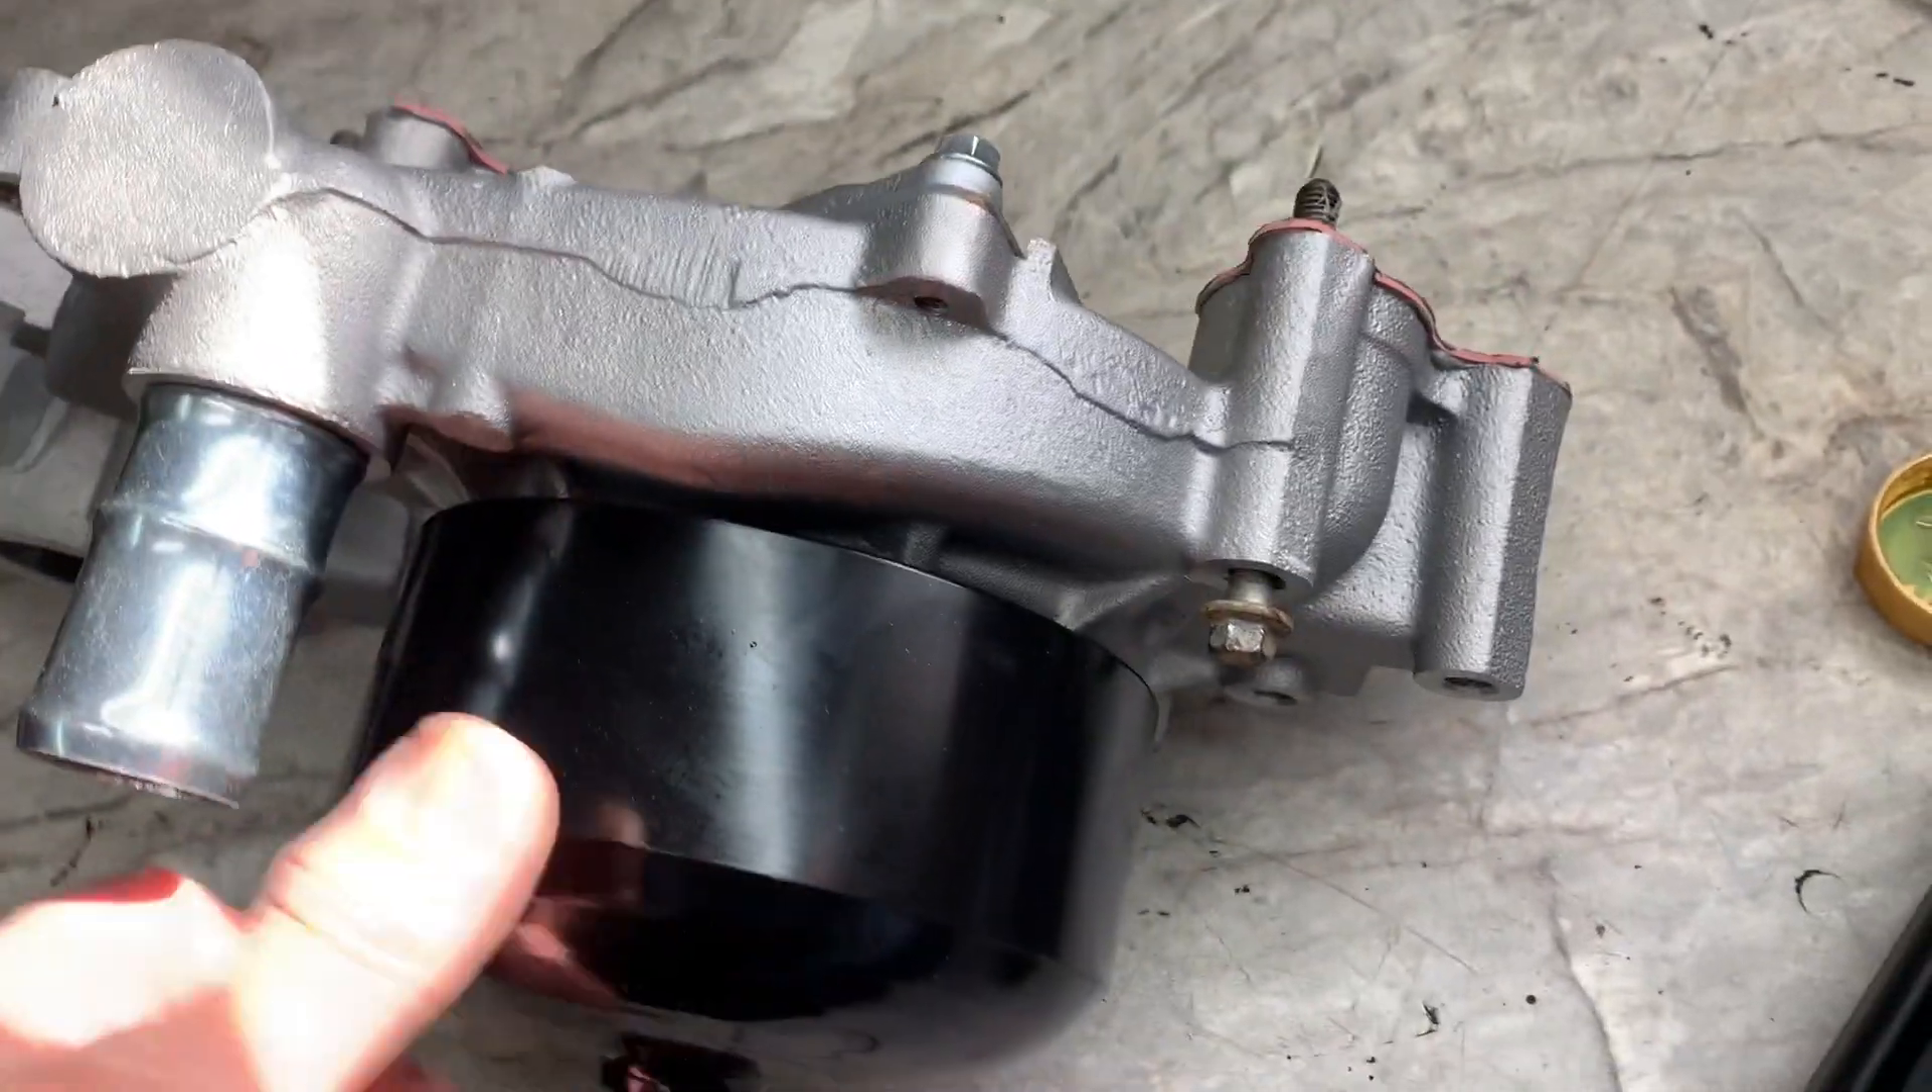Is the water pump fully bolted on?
No.